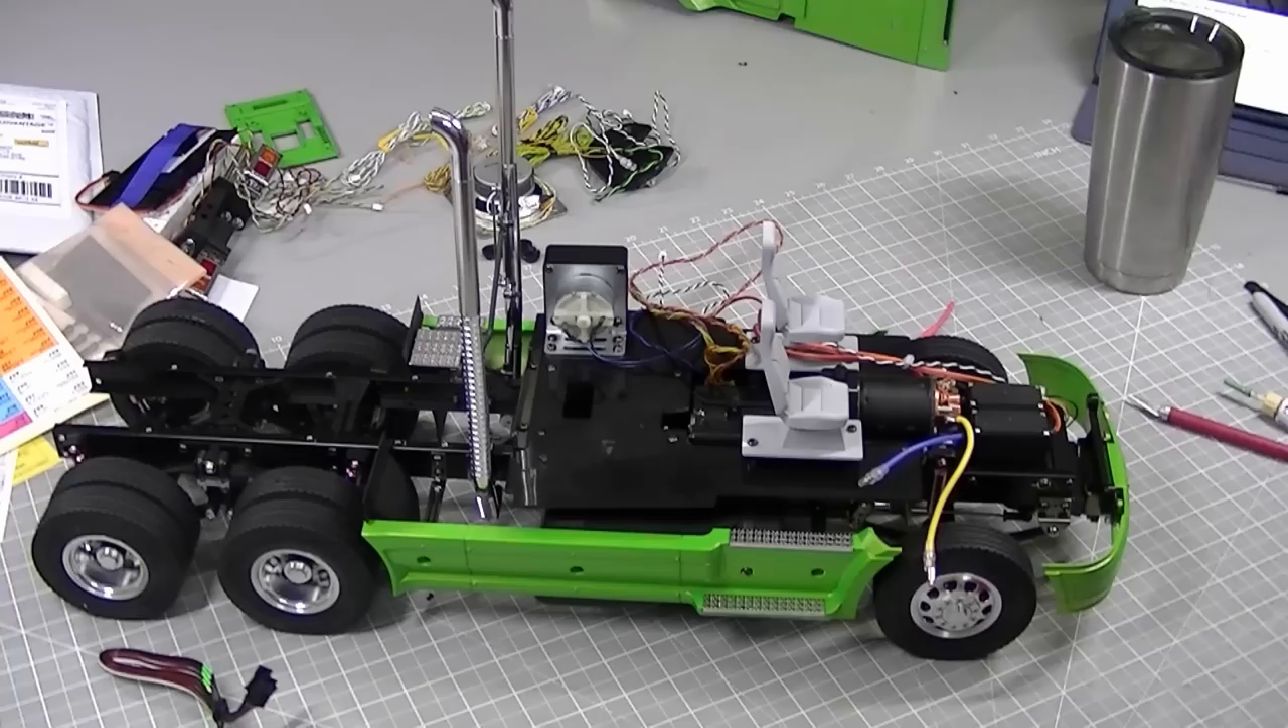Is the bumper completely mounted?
Yes.